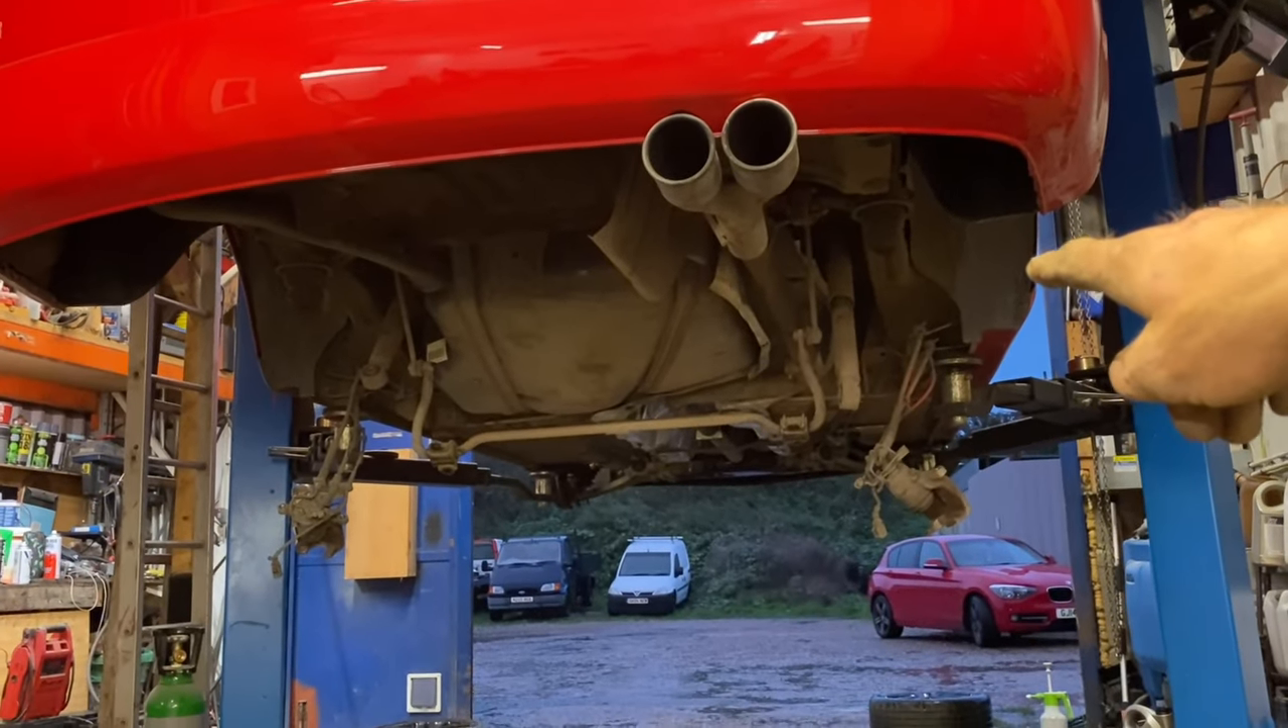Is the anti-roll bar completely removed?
No.